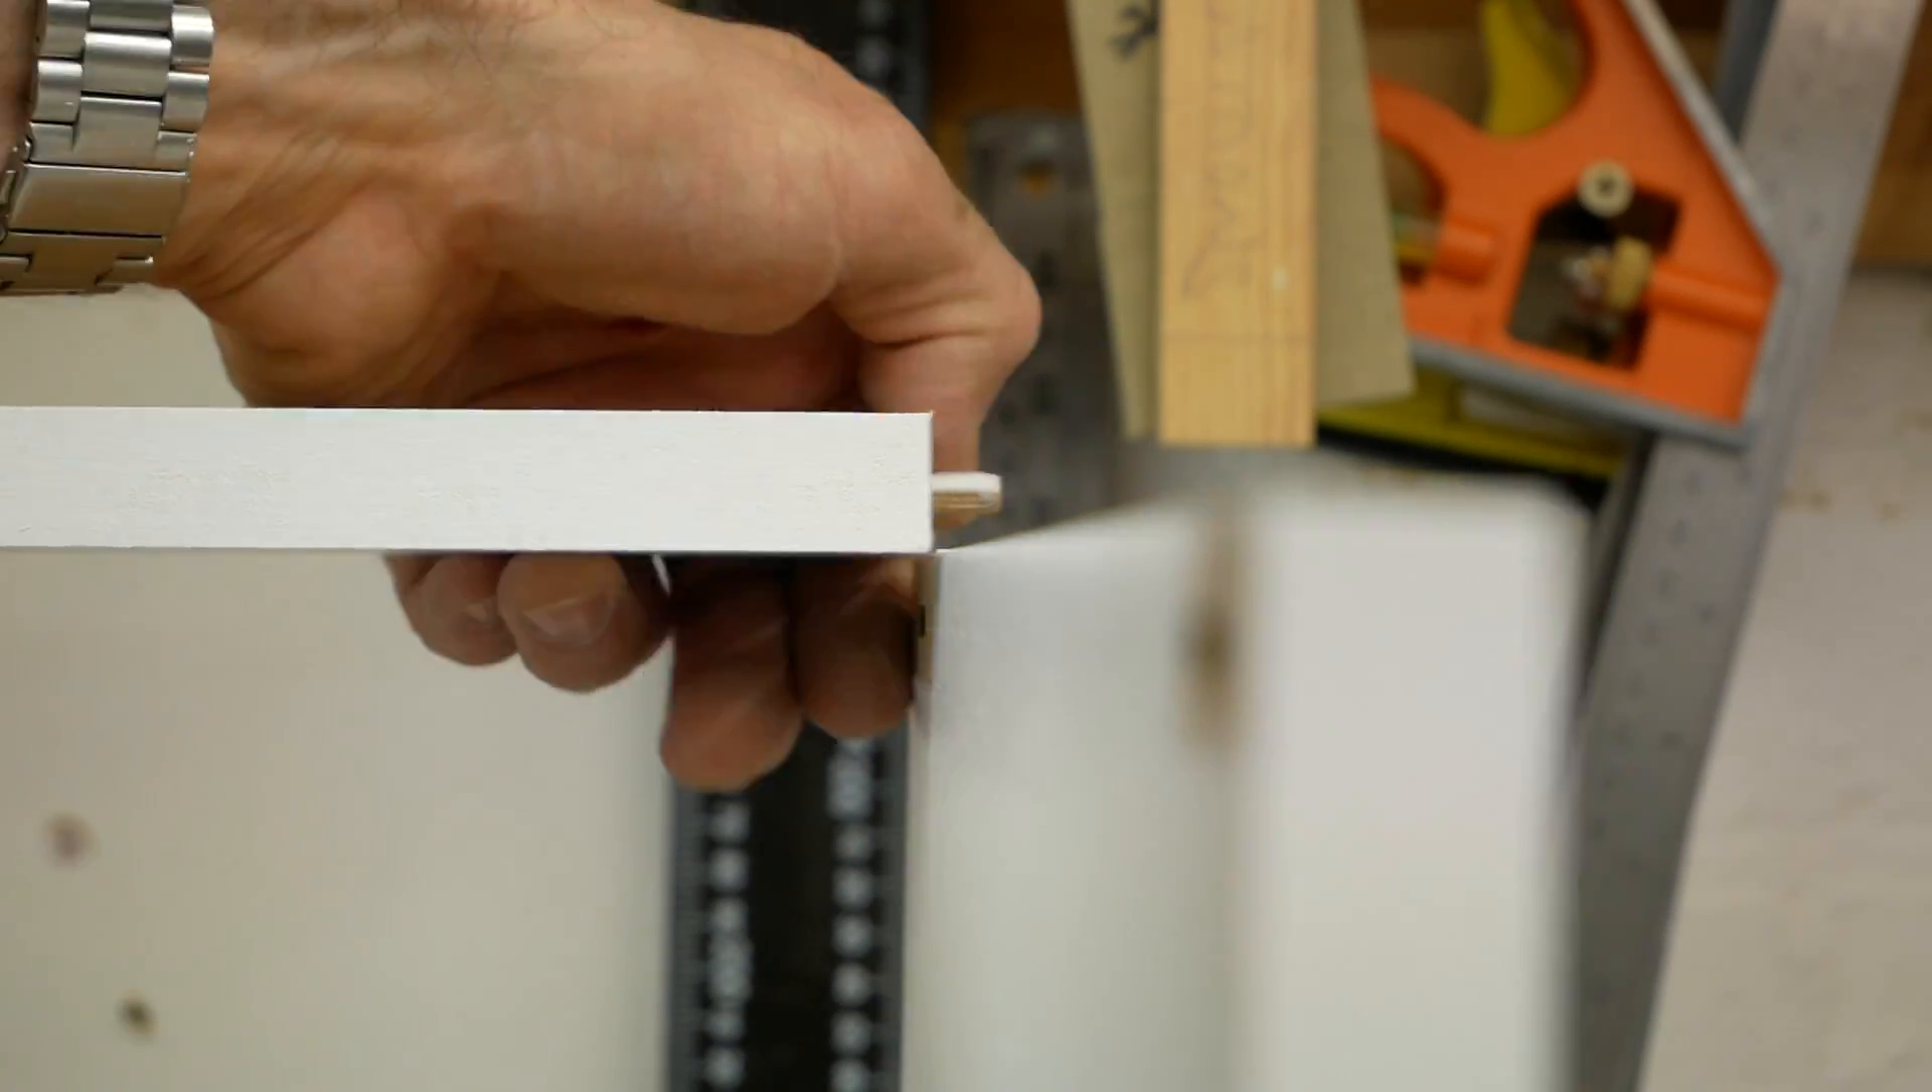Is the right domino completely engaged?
No.